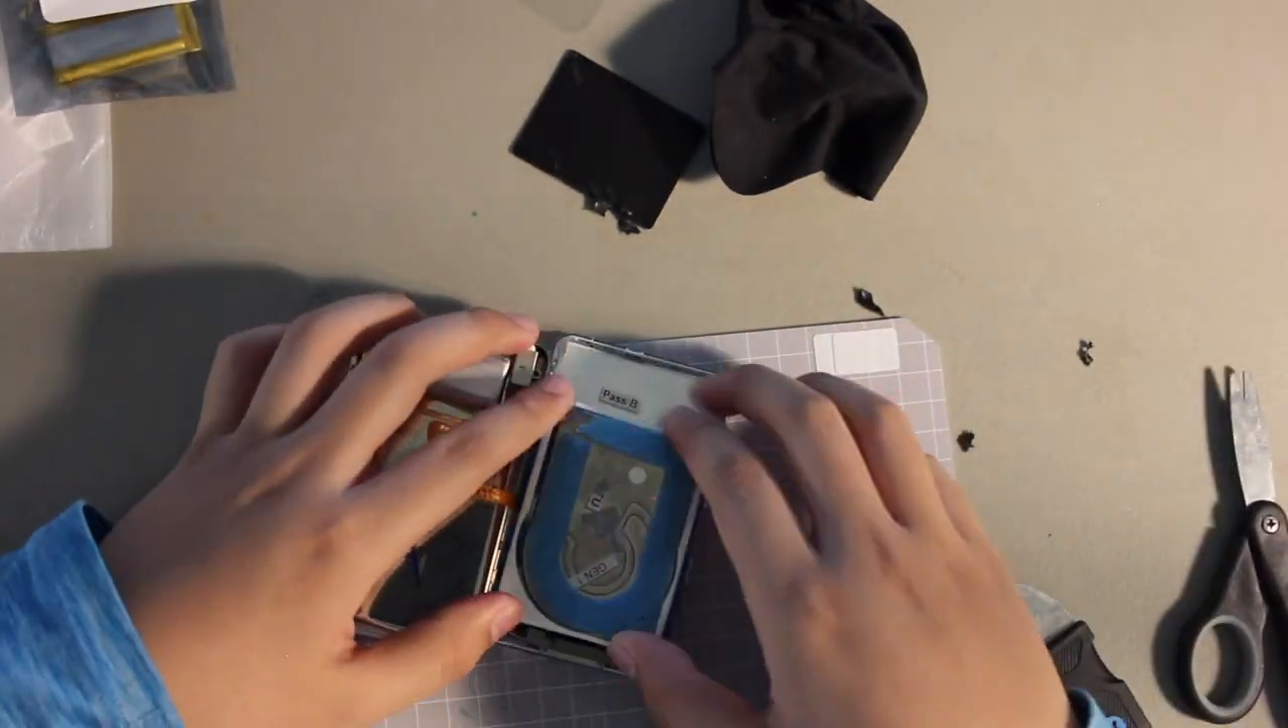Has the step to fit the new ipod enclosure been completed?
No.